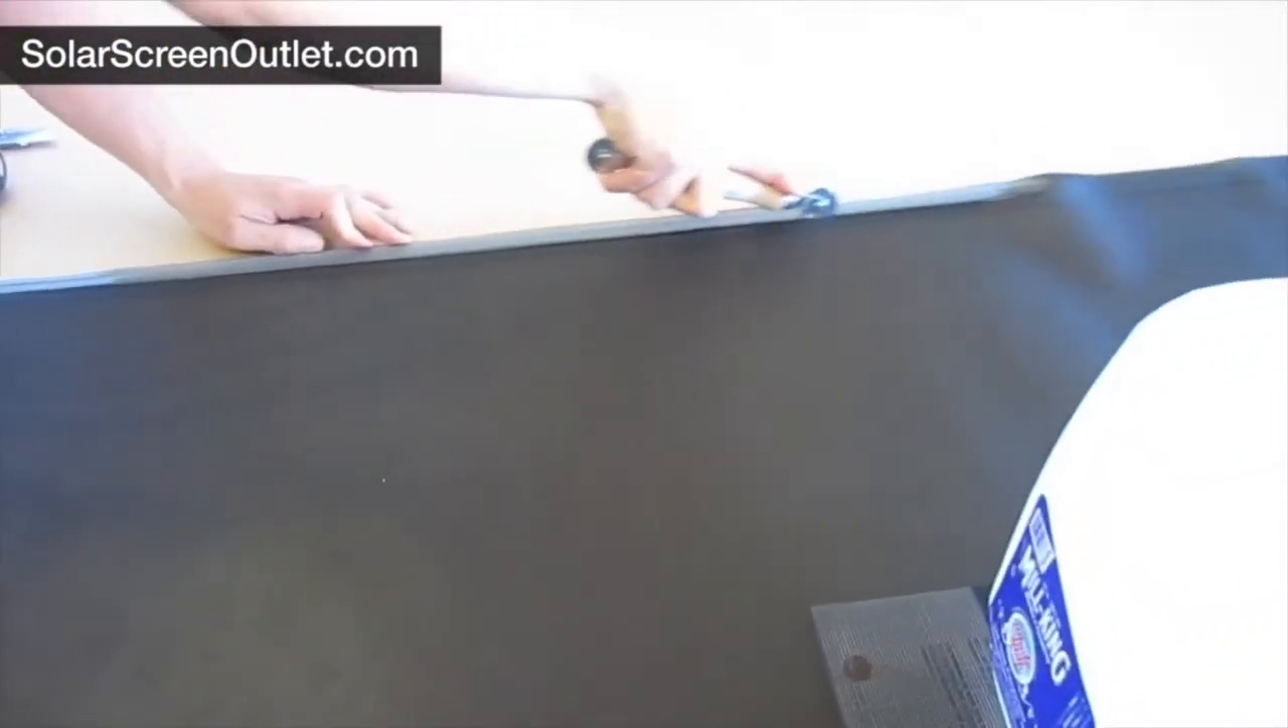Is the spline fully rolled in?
No.